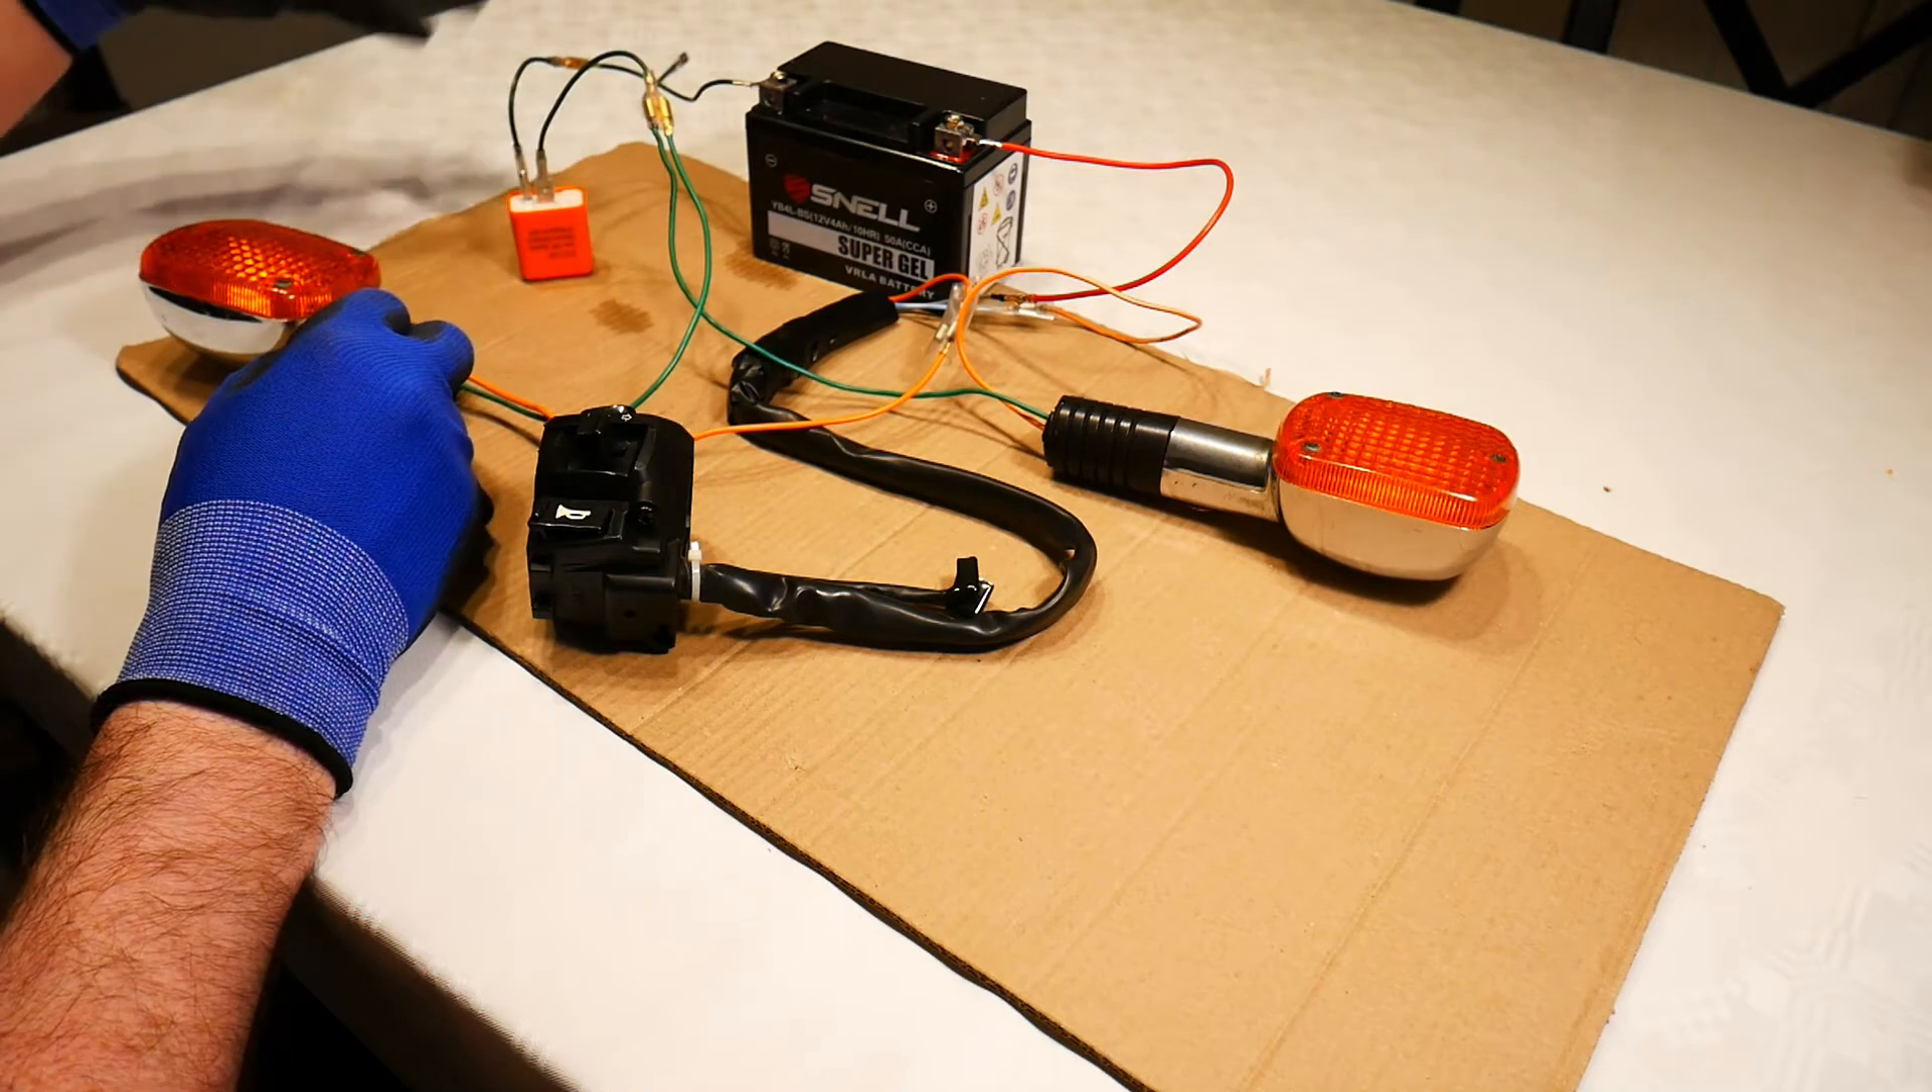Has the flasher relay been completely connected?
Yes.